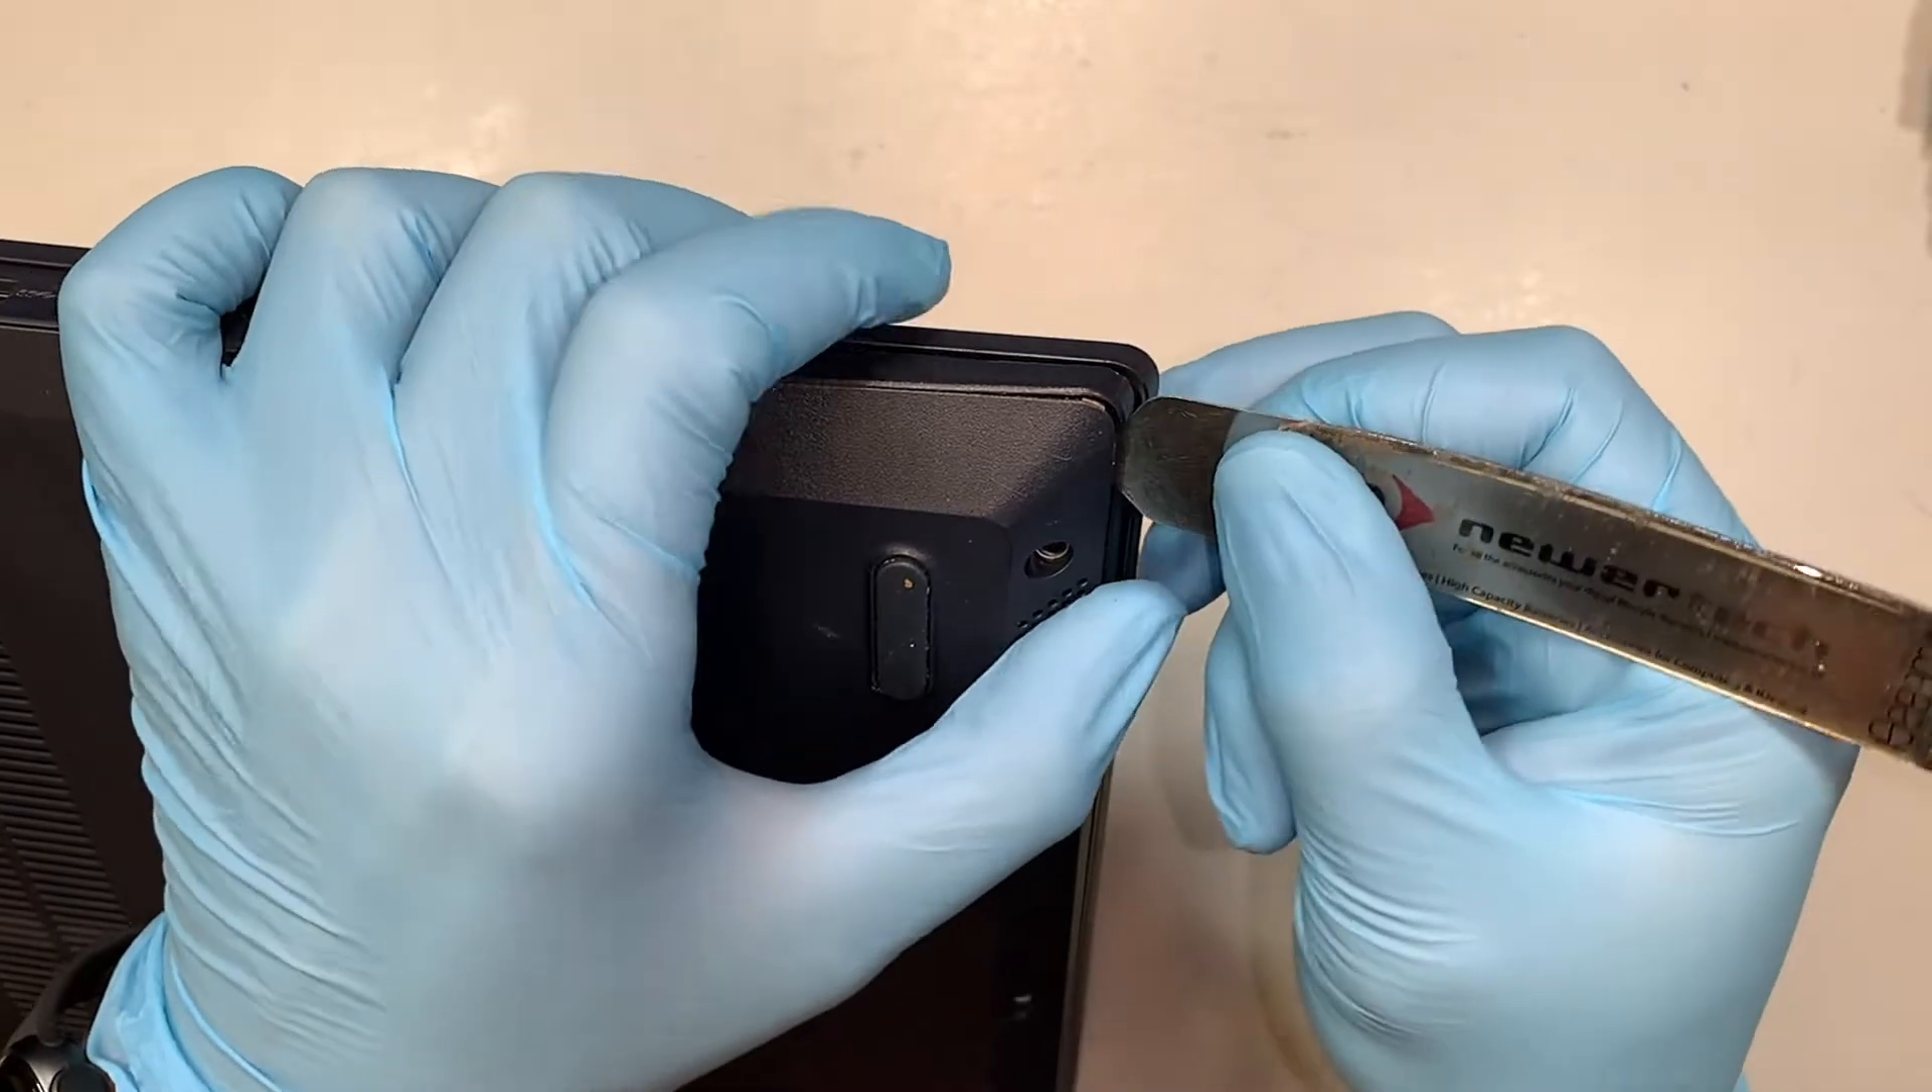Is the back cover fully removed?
No.